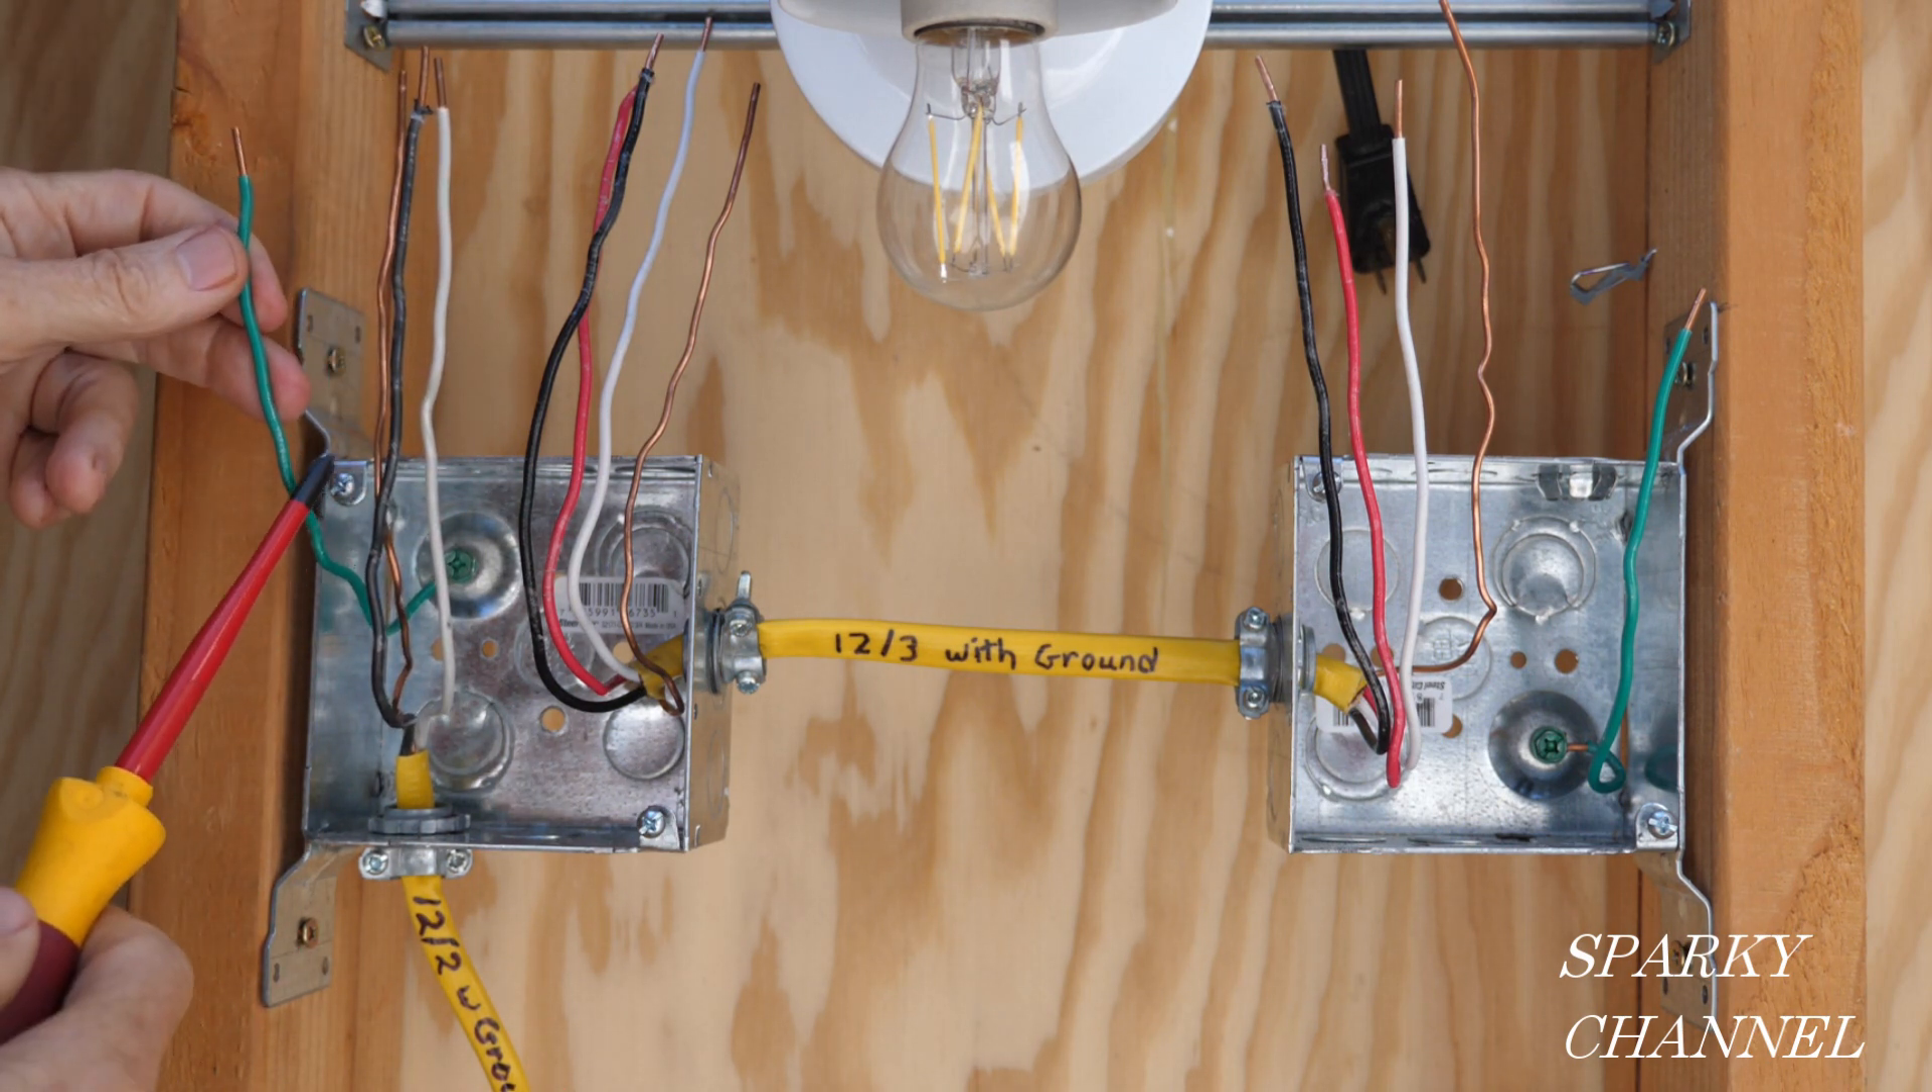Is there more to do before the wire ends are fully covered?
Yes.